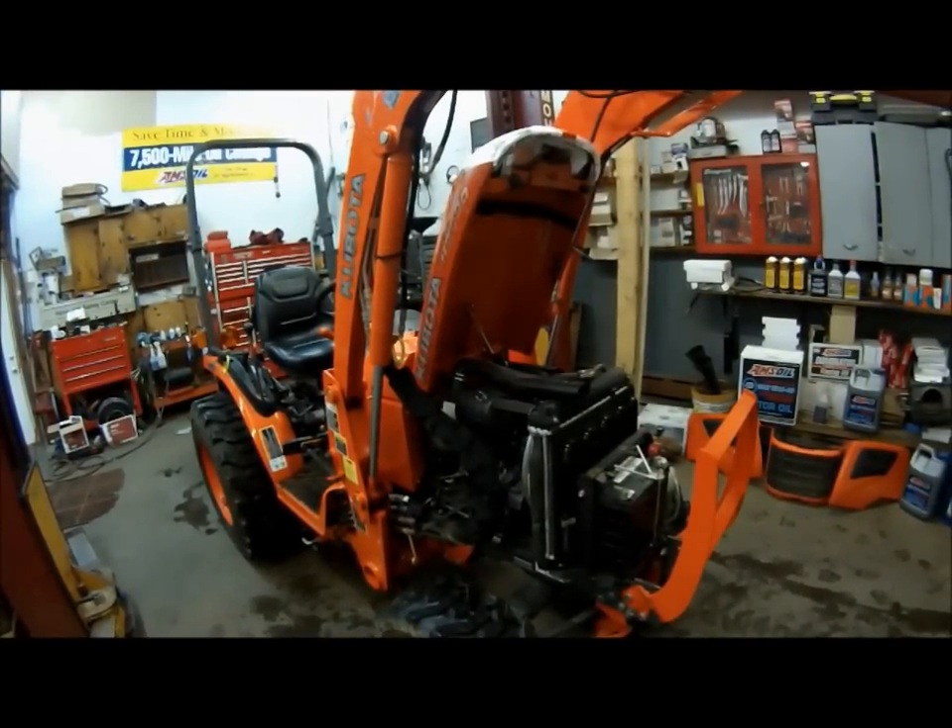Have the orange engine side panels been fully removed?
Yes.